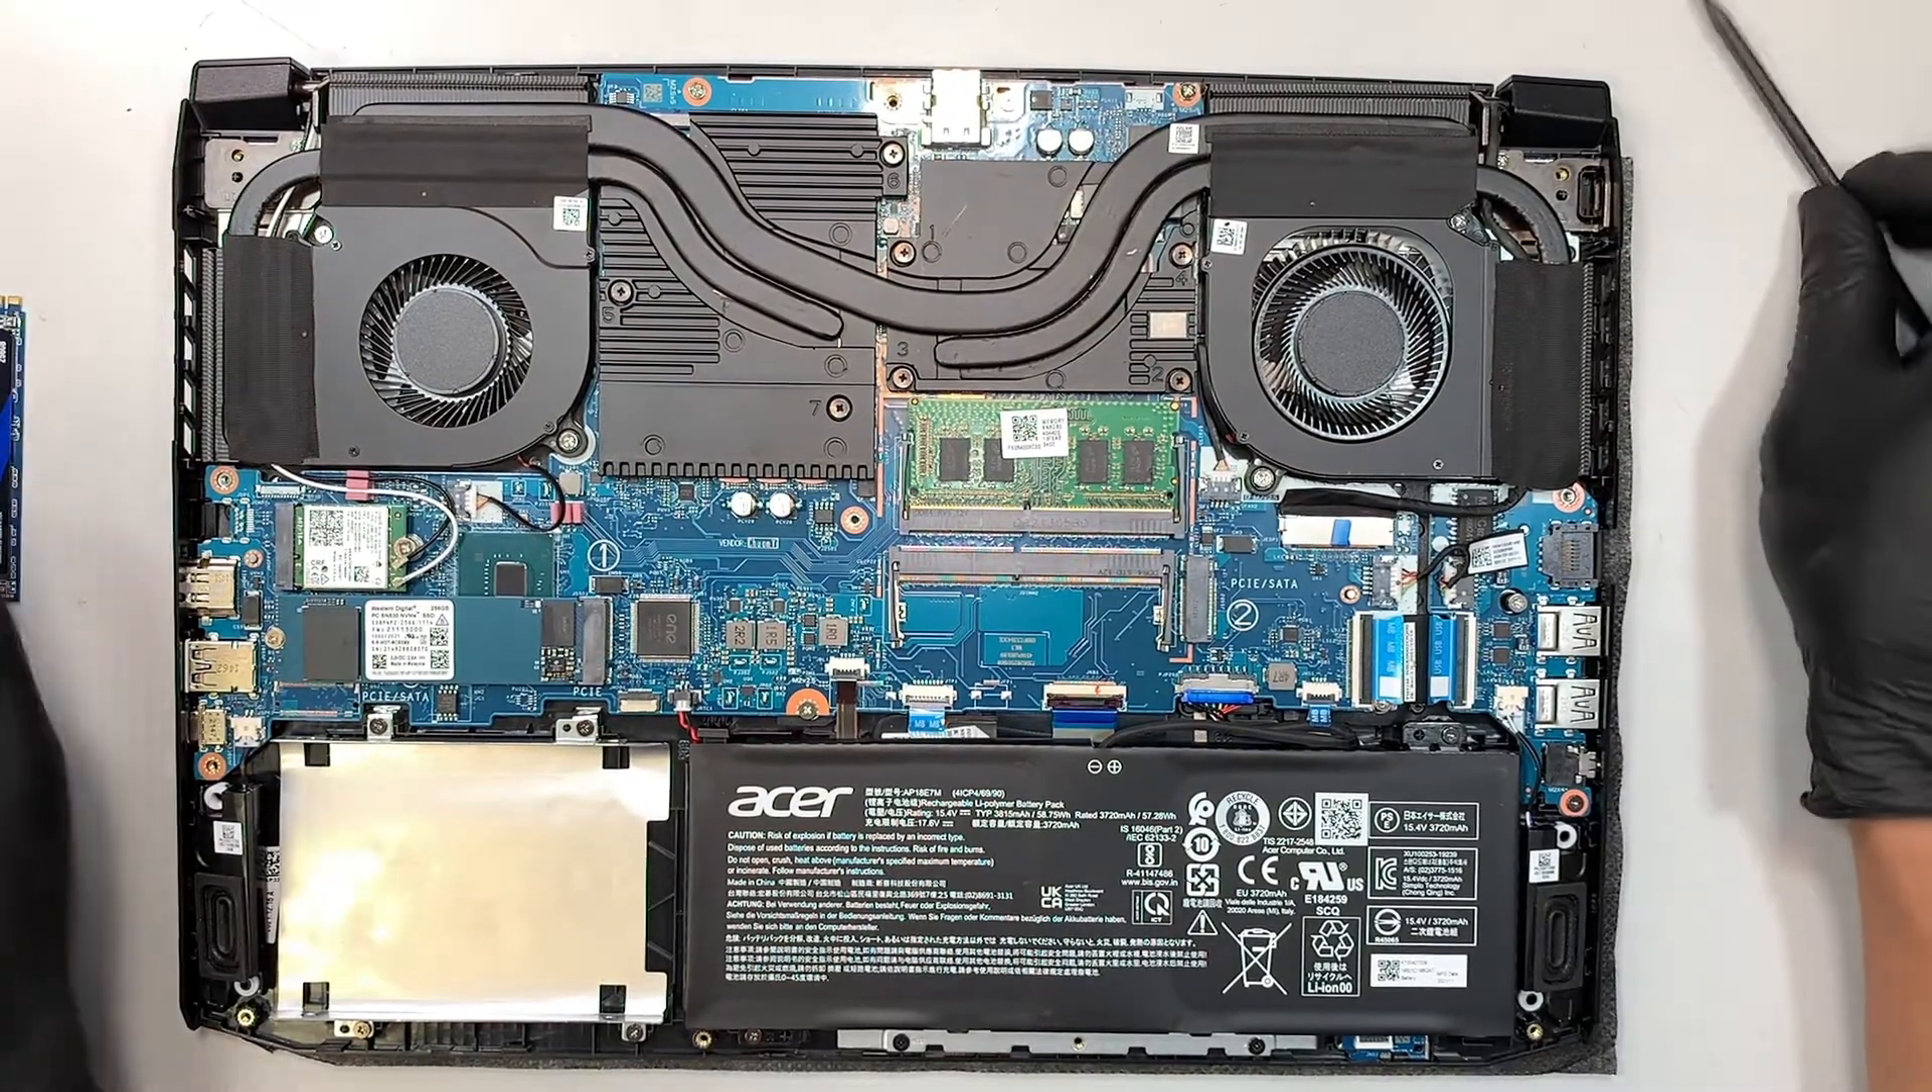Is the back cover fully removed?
Yes.